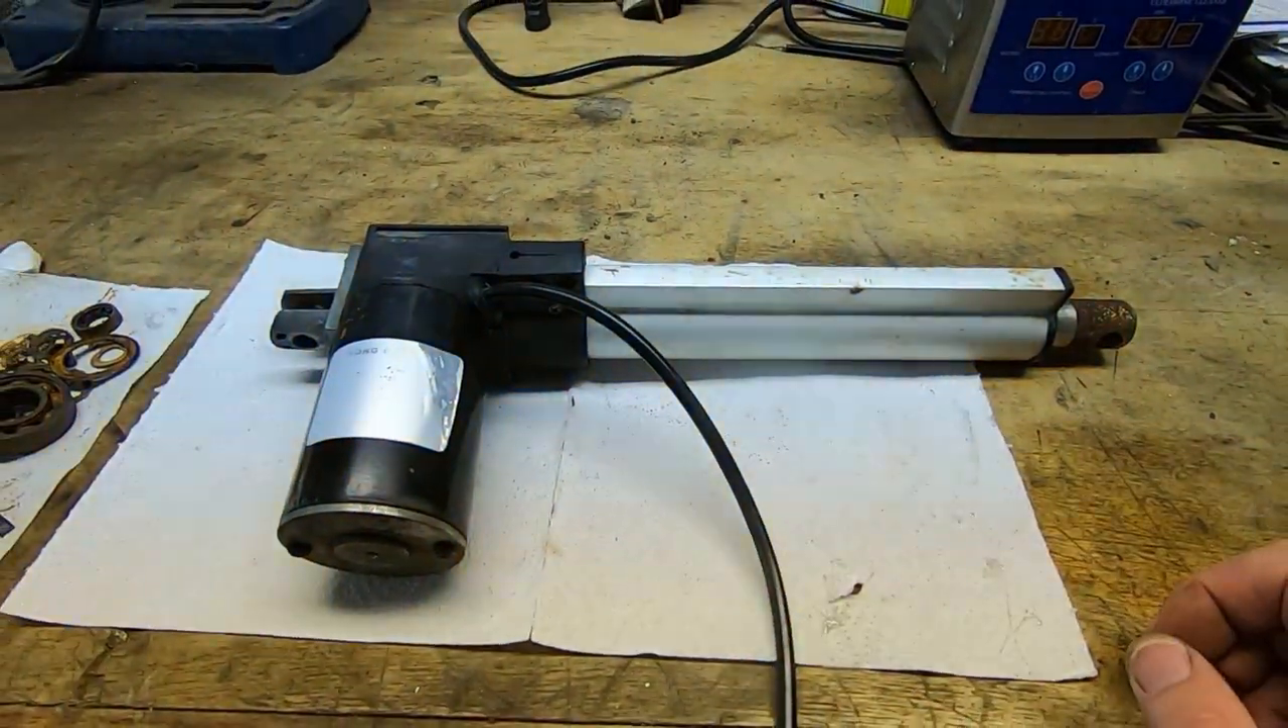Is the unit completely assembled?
Yes.